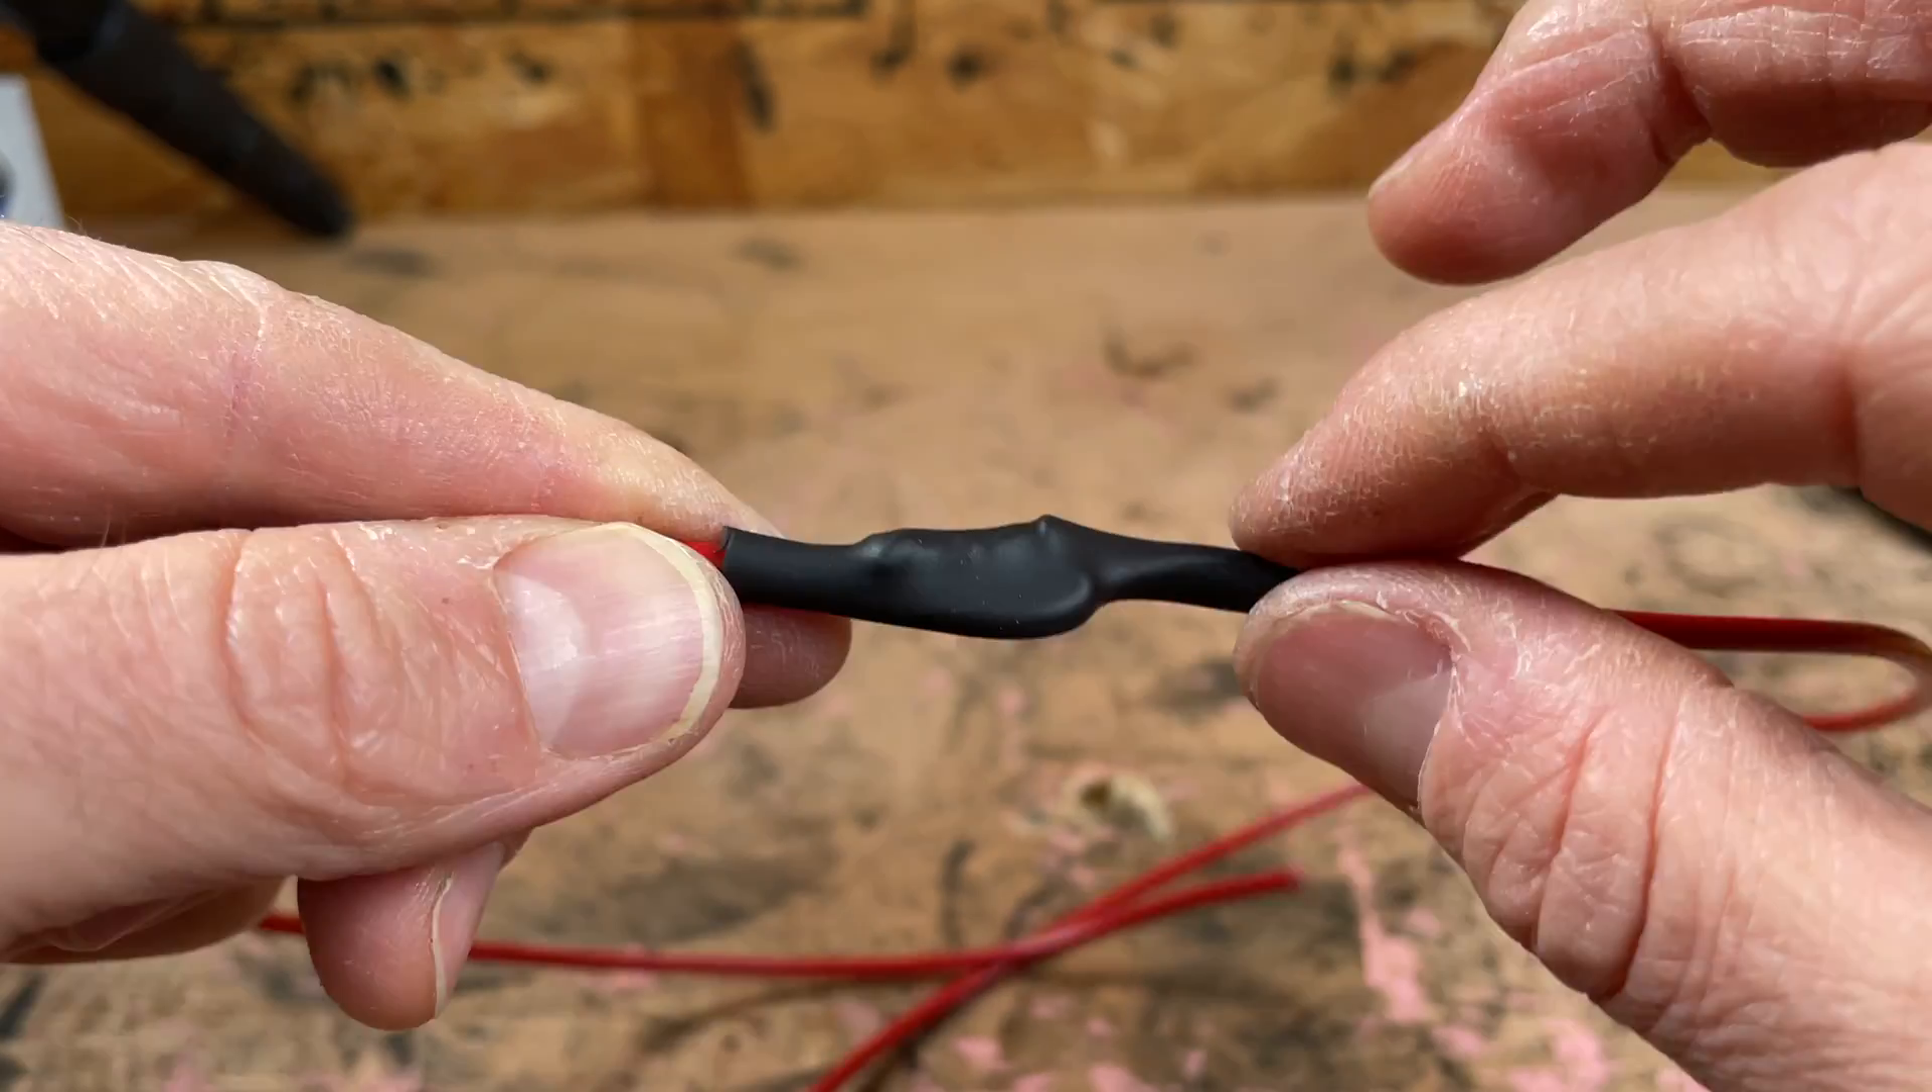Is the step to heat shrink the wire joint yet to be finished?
No.